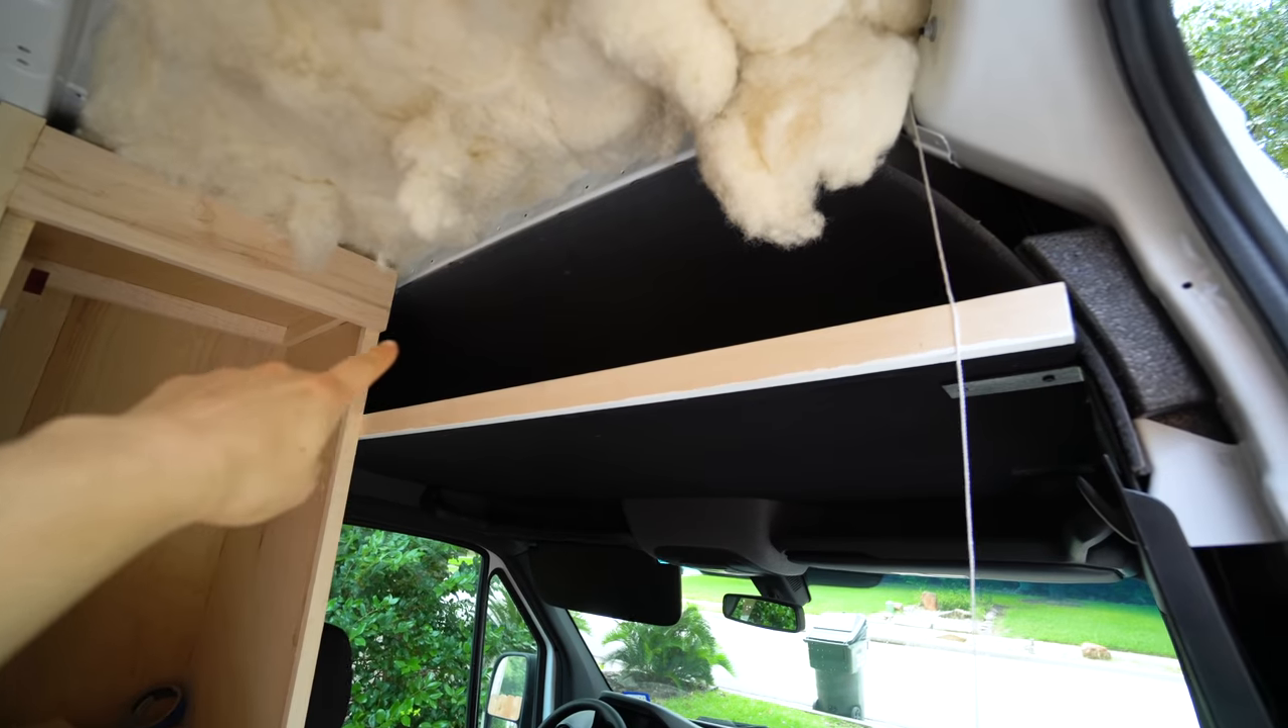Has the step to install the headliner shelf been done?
Yes.